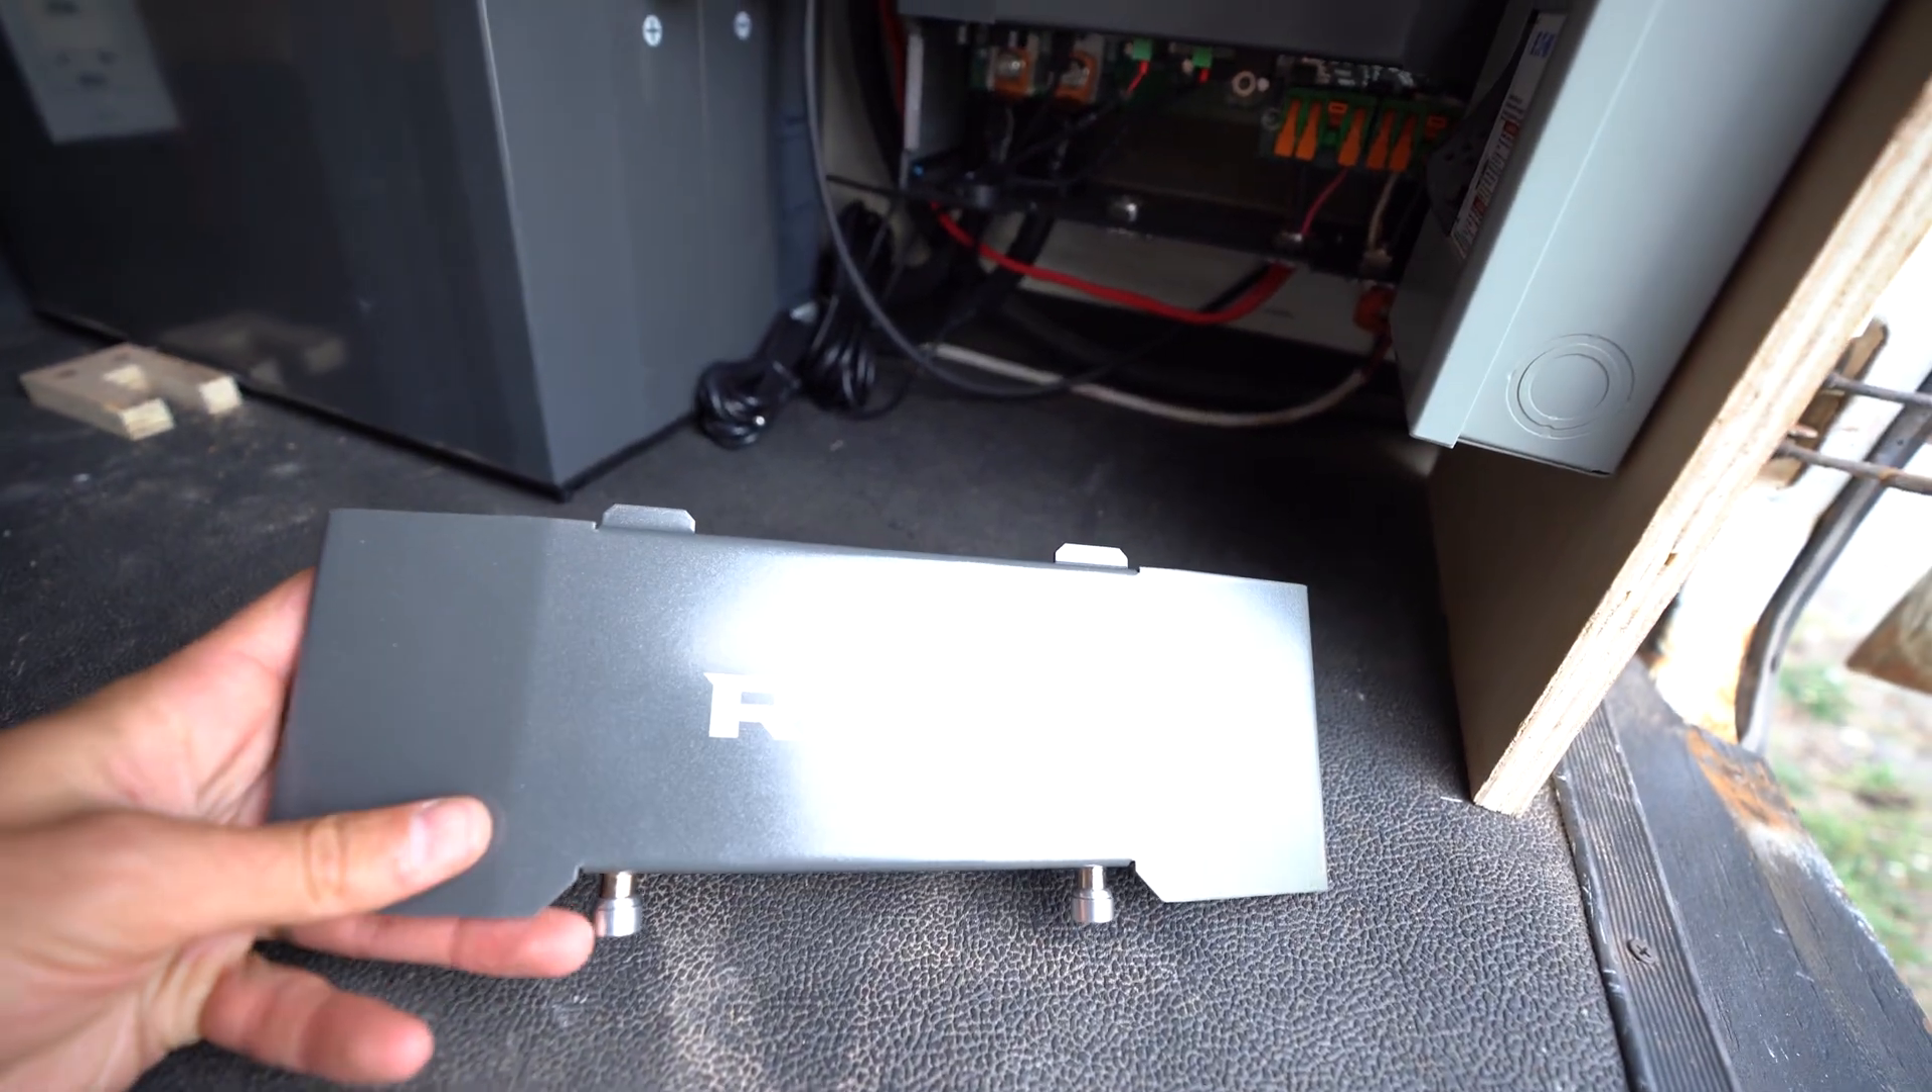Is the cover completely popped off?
Yes.